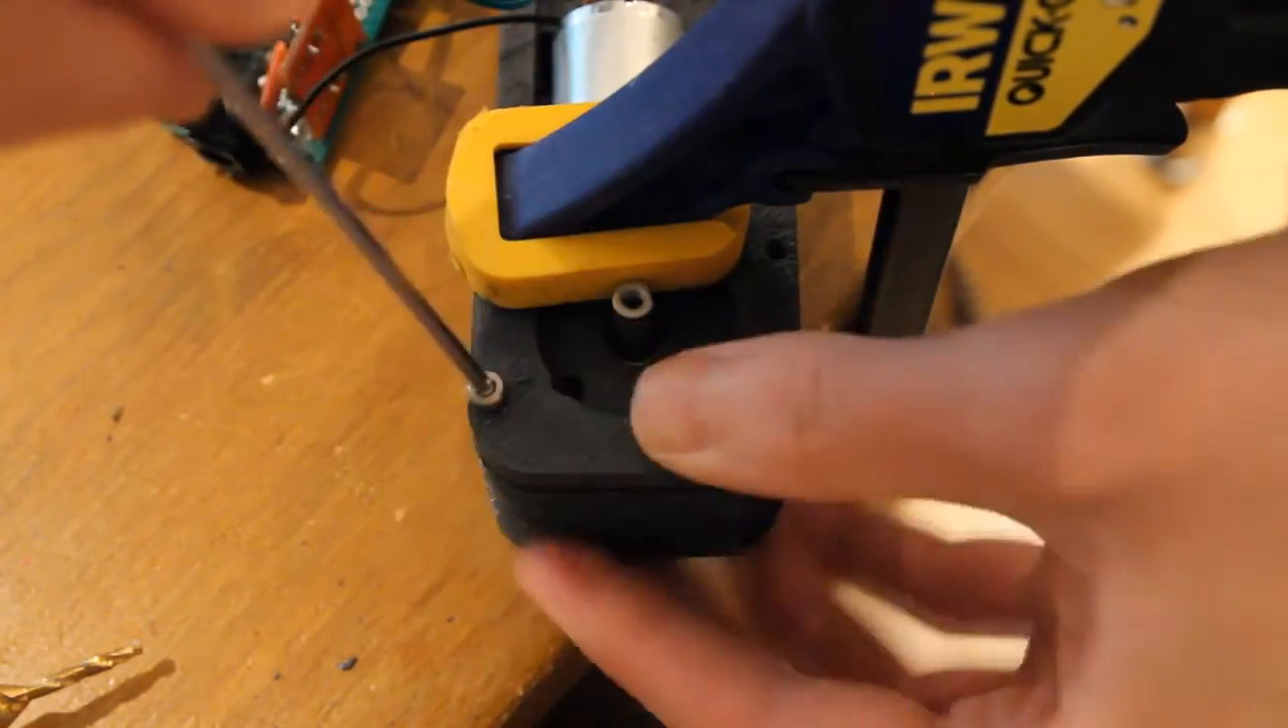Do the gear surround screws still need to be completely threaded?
Yes.